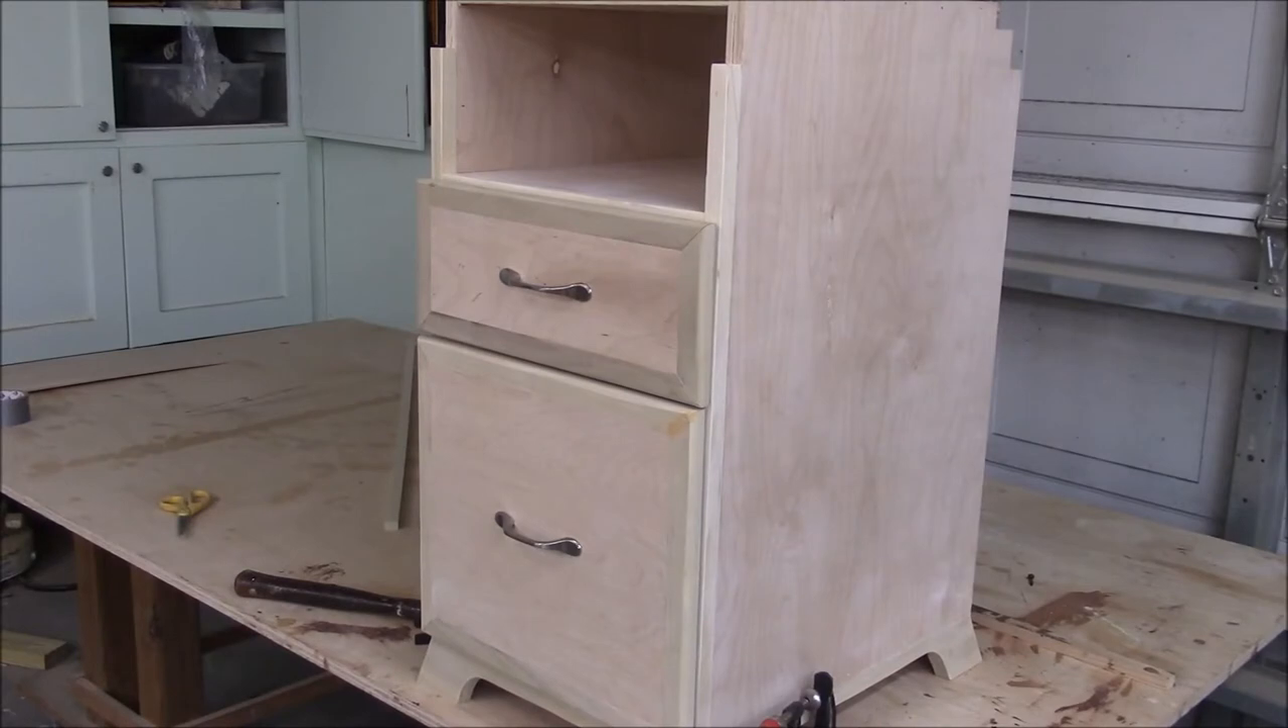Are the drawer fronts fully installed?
Yes.